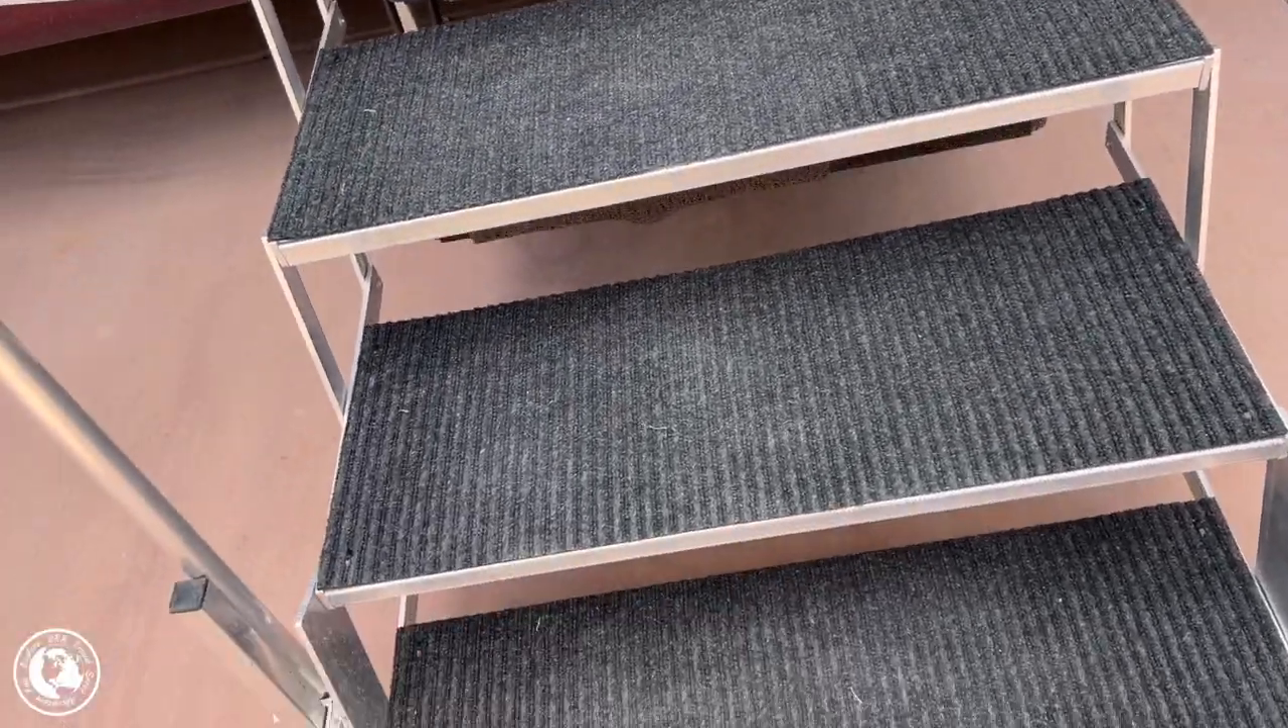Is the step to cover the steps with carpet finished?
Yes.